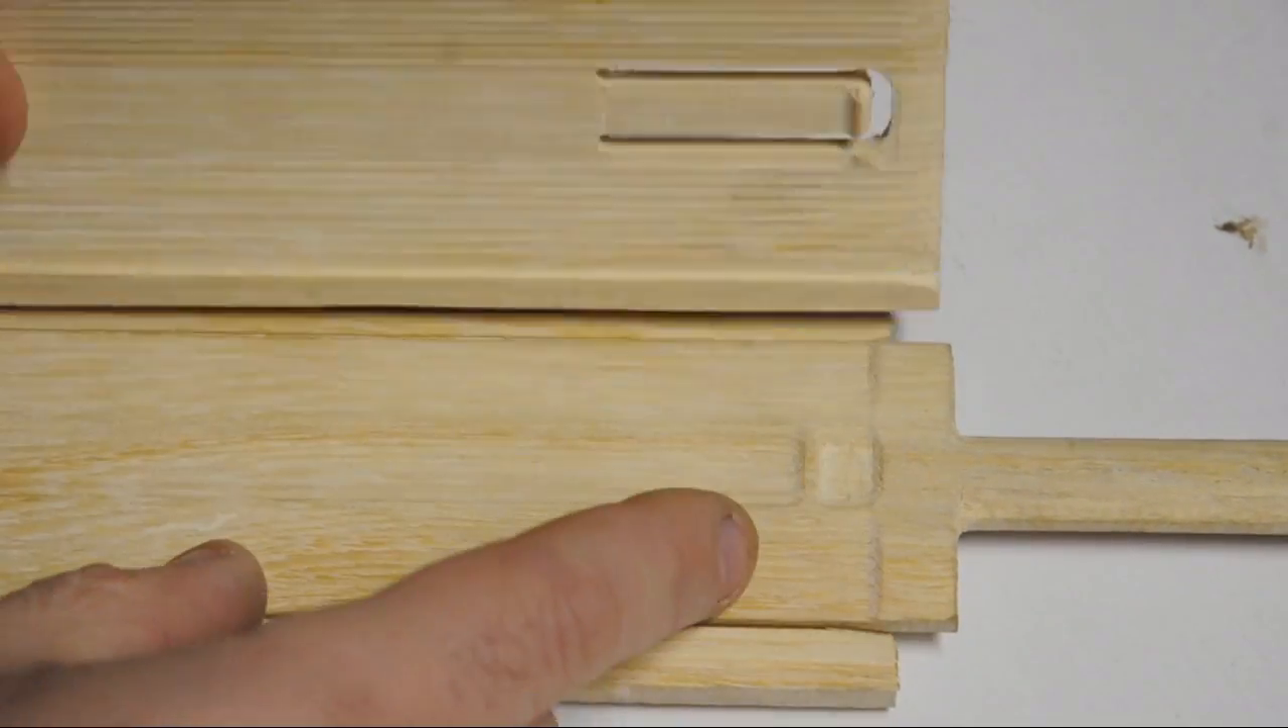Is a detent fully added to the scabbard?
Yes.